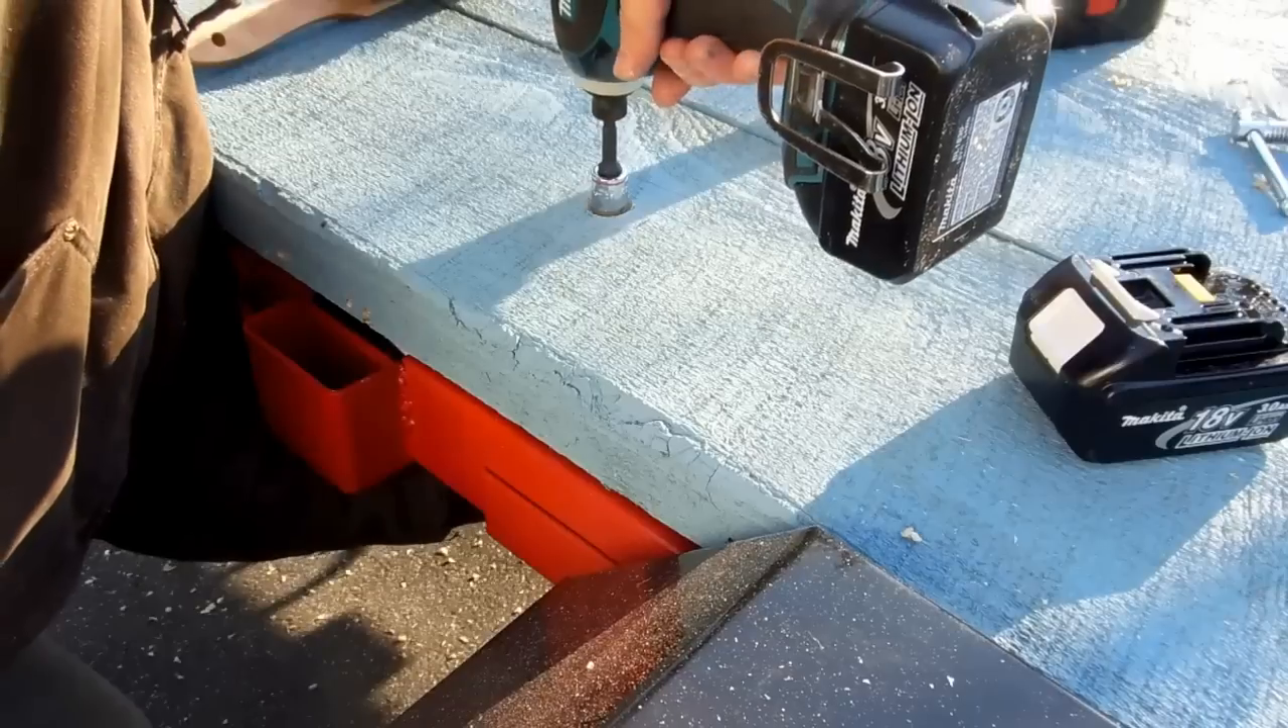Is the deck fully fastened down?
No.